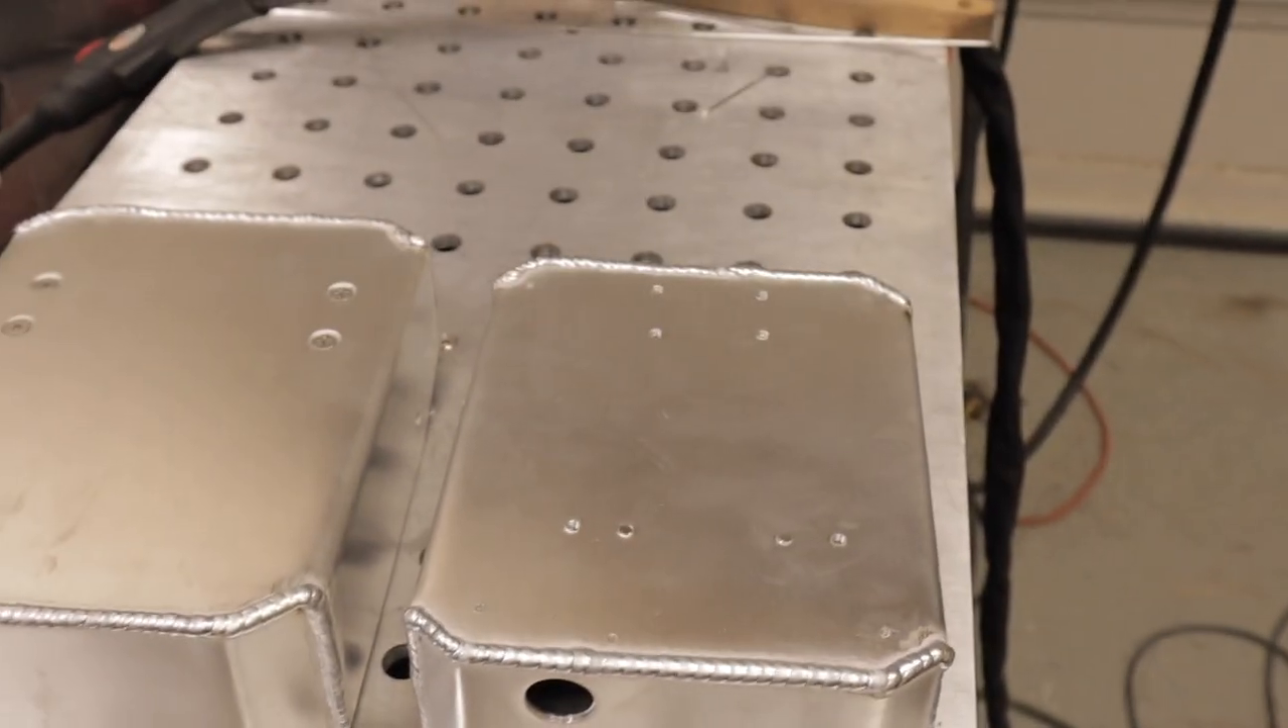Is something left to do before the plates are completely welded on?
No.